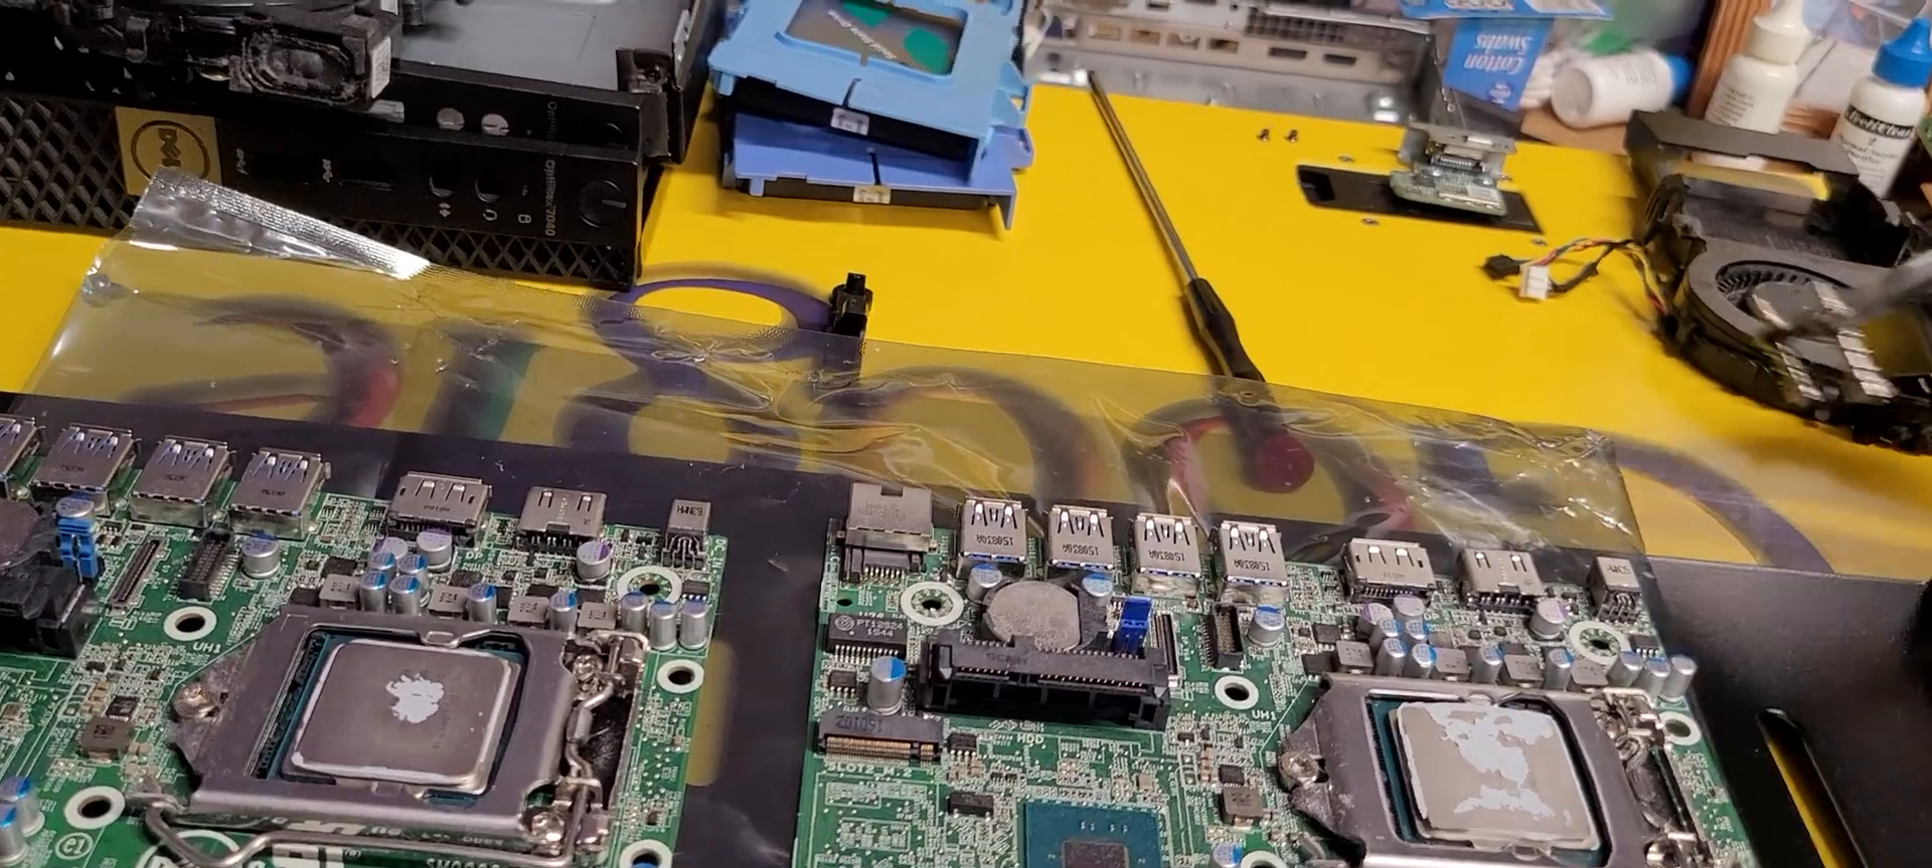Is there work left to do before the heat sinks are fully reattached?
Yes.